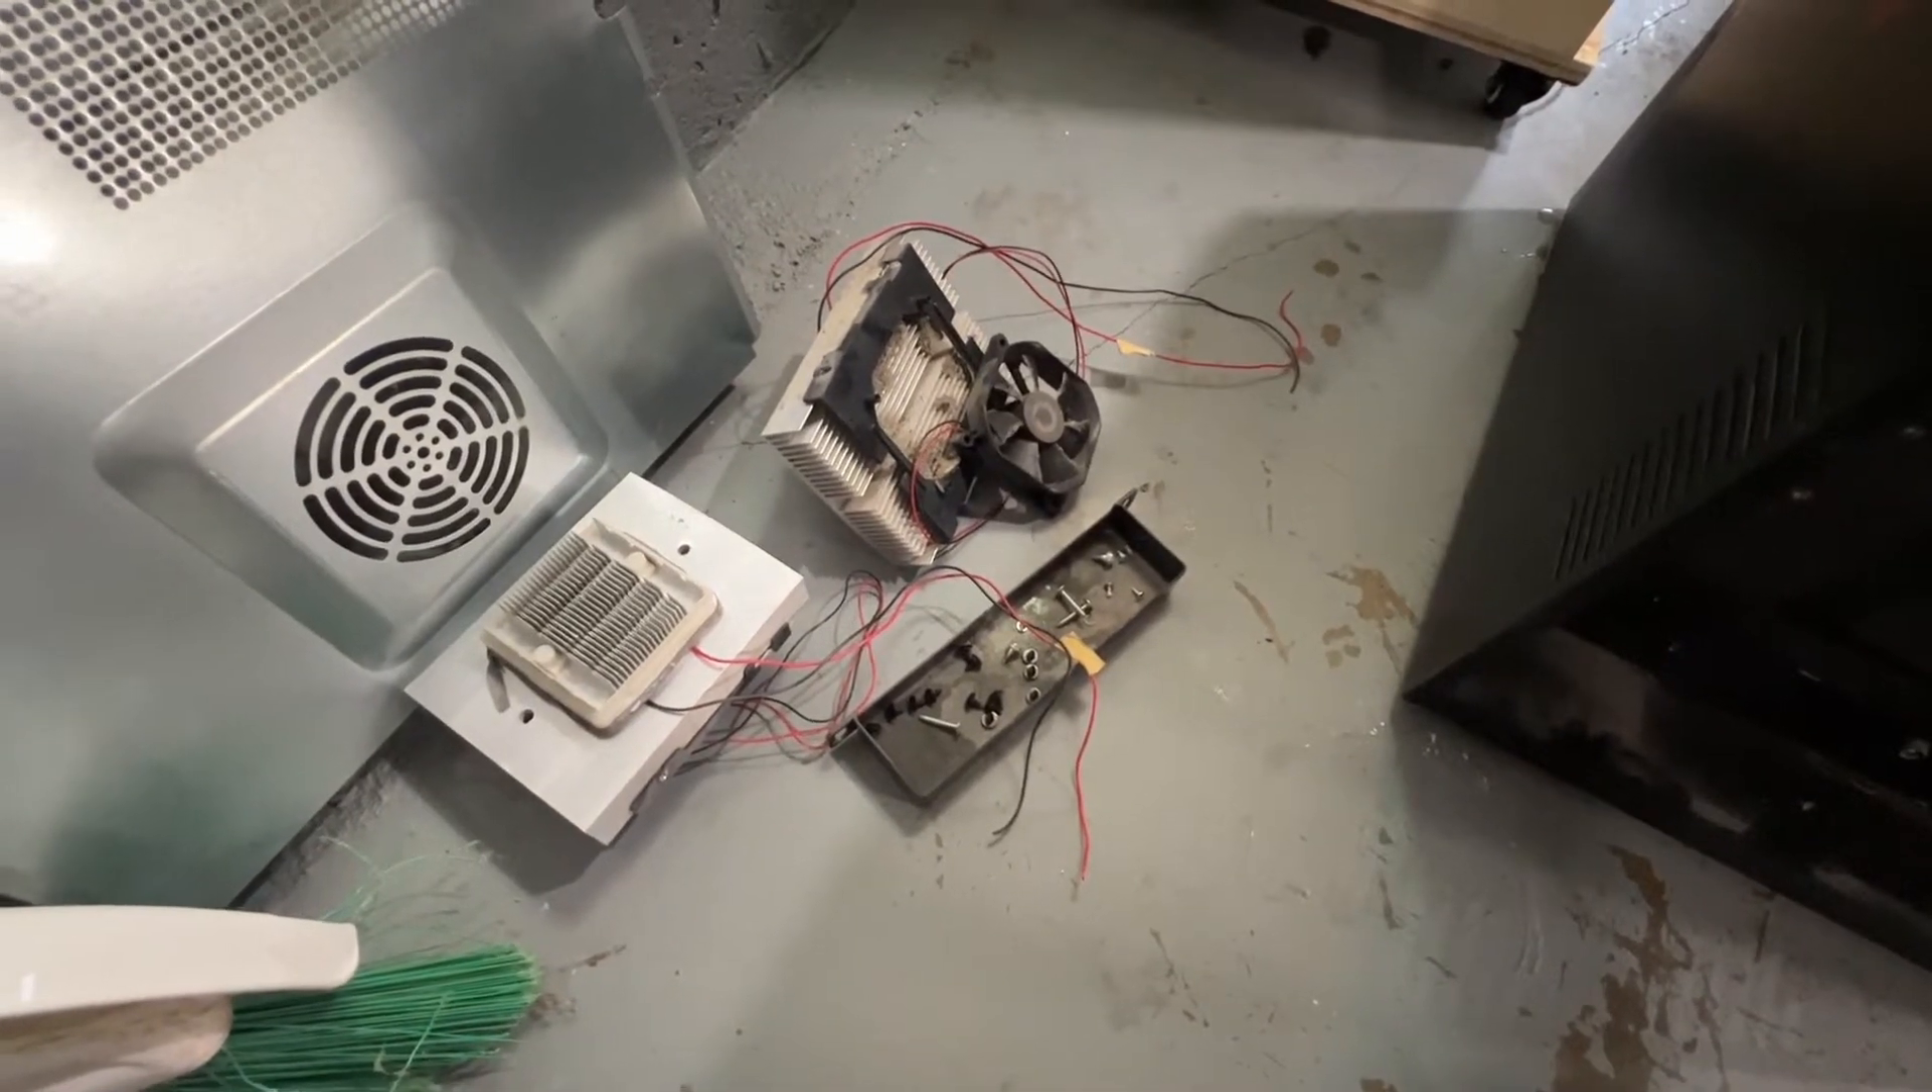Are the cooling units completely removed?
Yes.